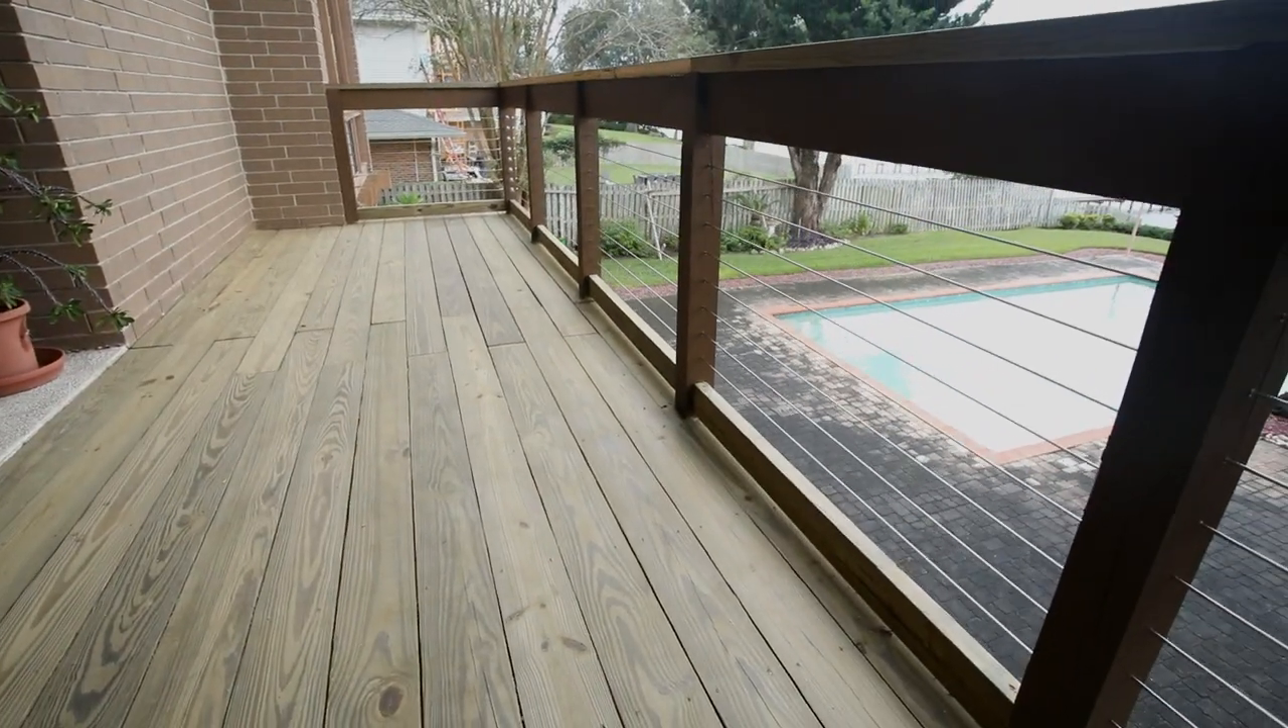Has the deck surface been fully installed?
Yes.